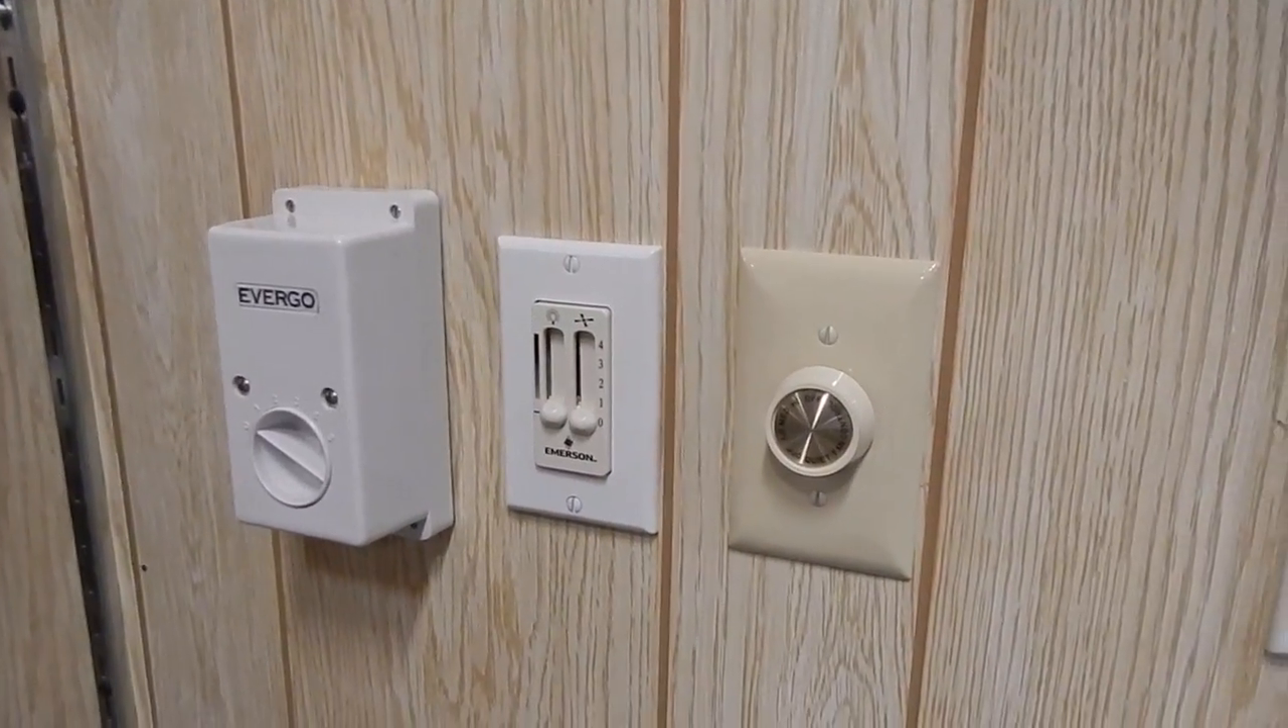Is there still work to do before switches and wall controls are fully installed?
No.